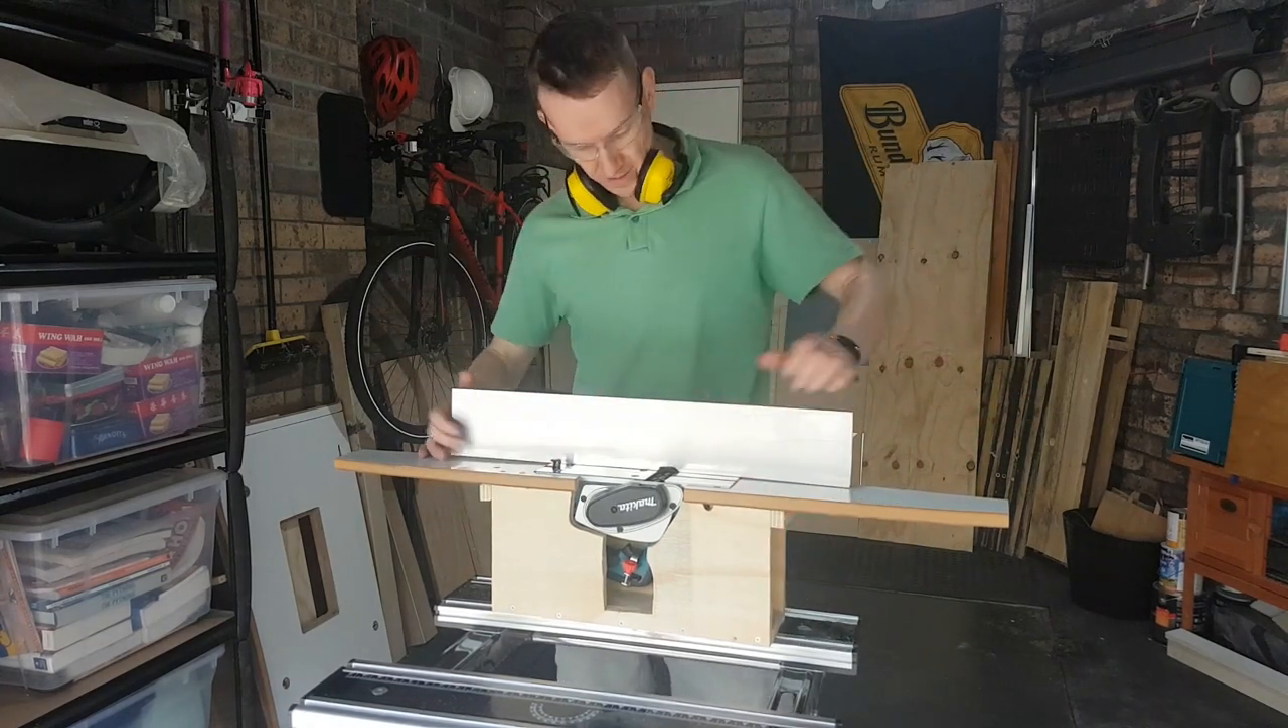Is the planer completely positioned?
Yes.